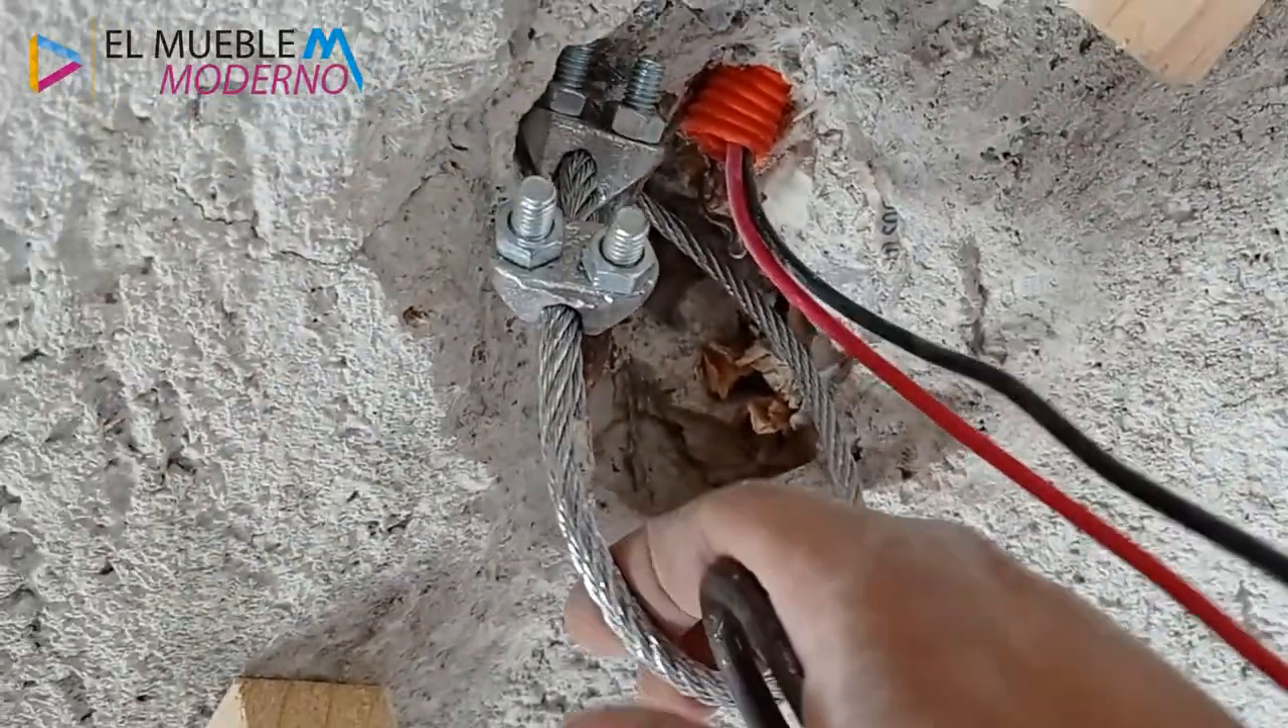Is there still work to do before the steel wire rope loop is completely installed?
No.